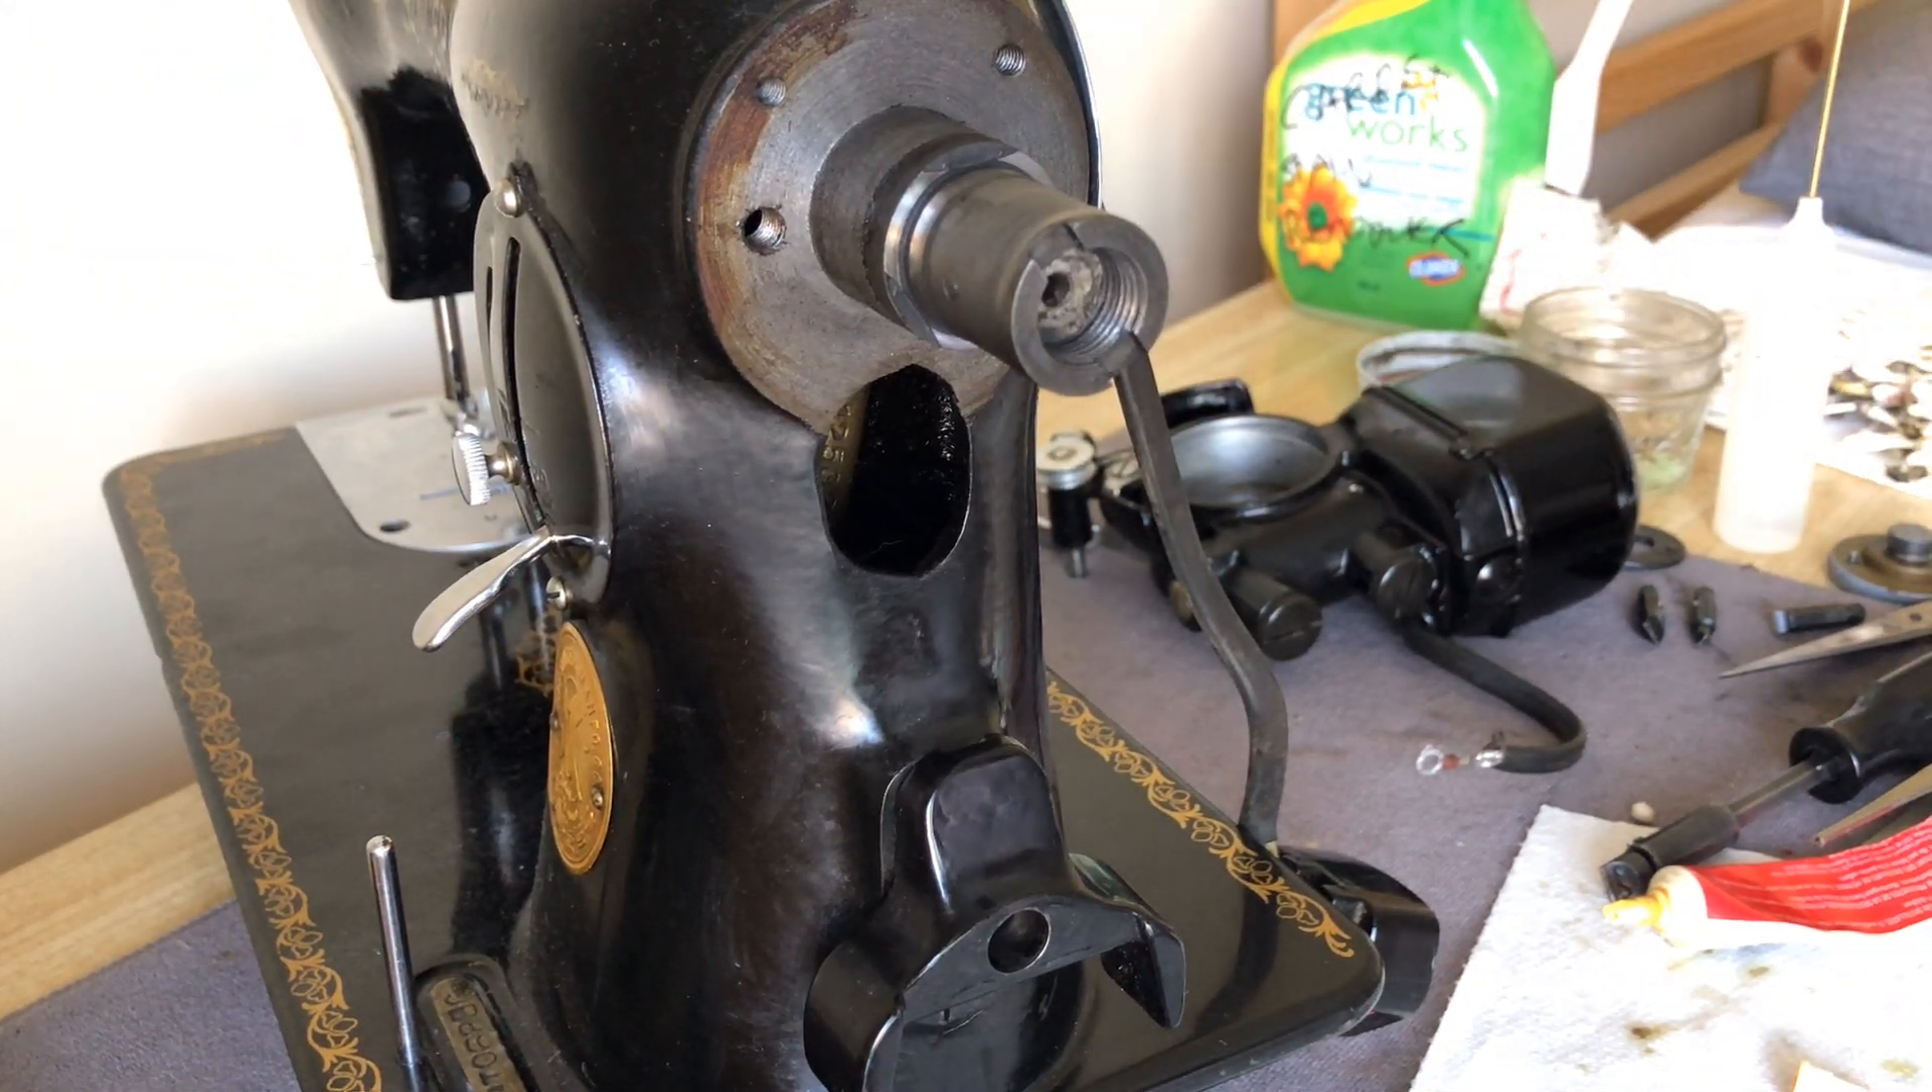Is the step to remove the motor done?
Yes.